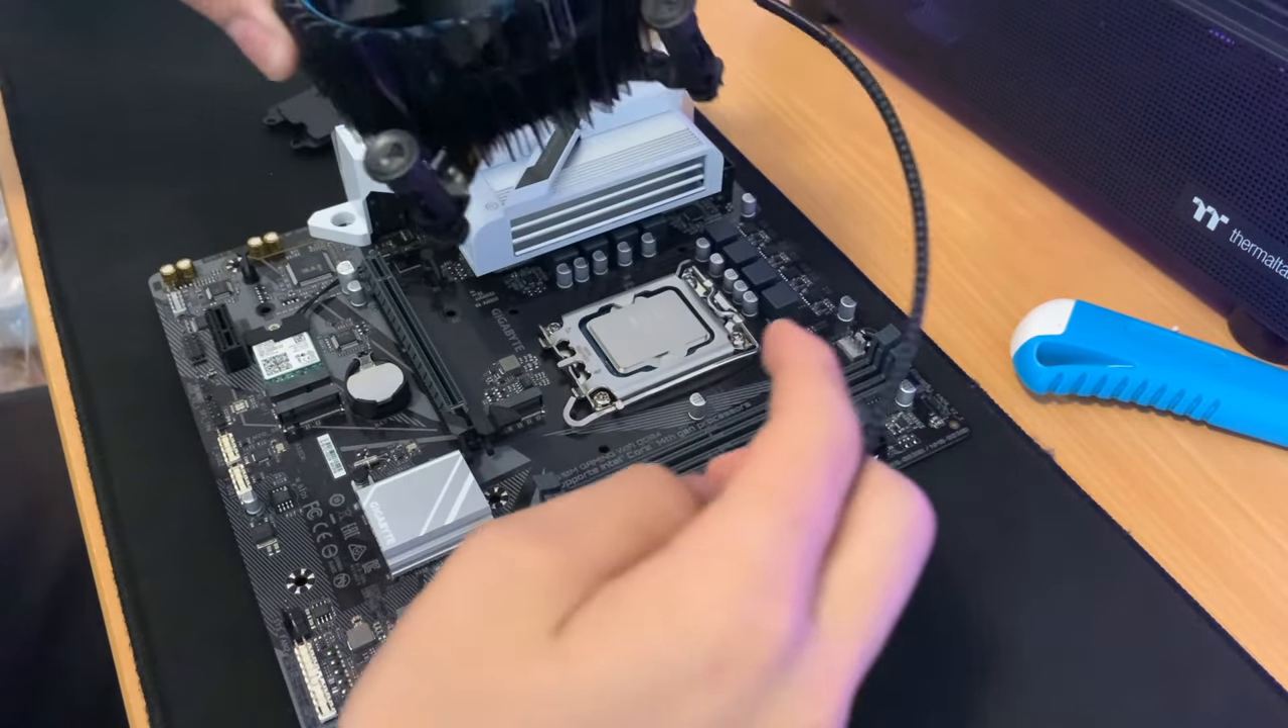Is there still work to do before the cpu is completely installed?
No.